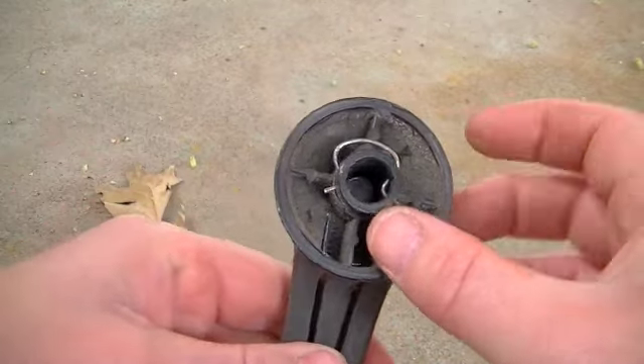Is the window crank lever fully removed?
Yes.